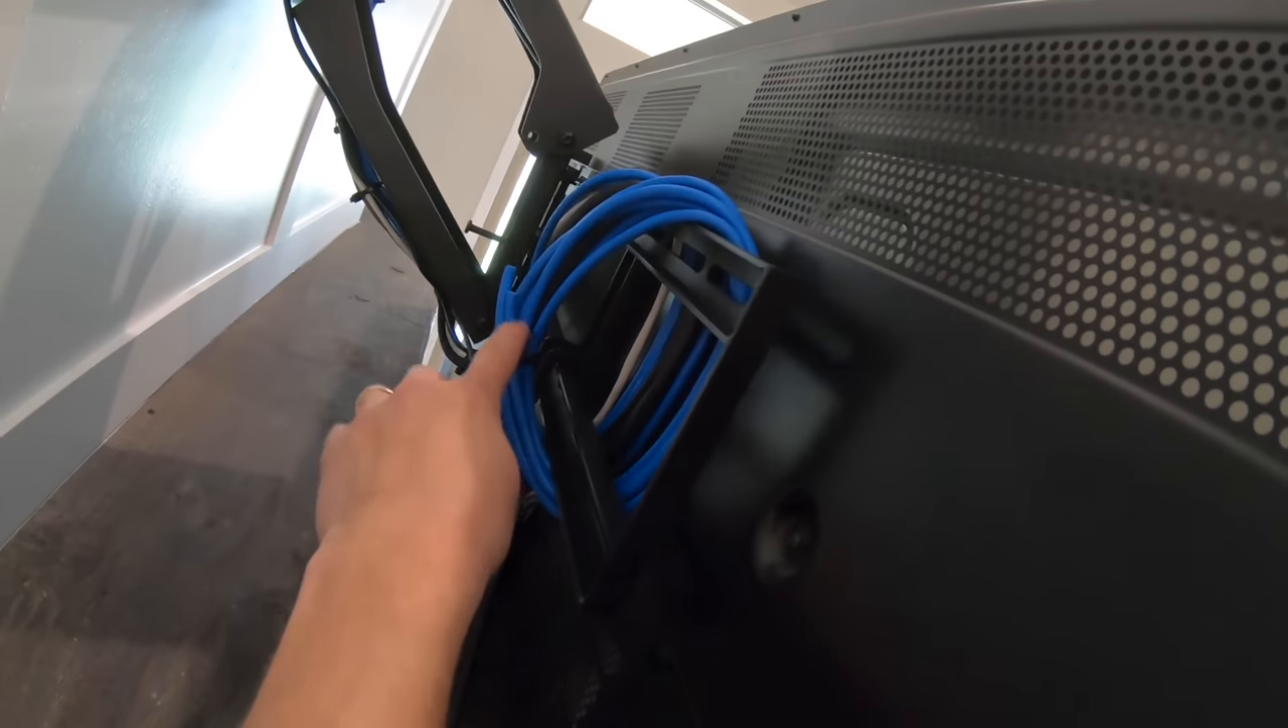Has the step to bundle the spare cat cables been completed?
Yes.